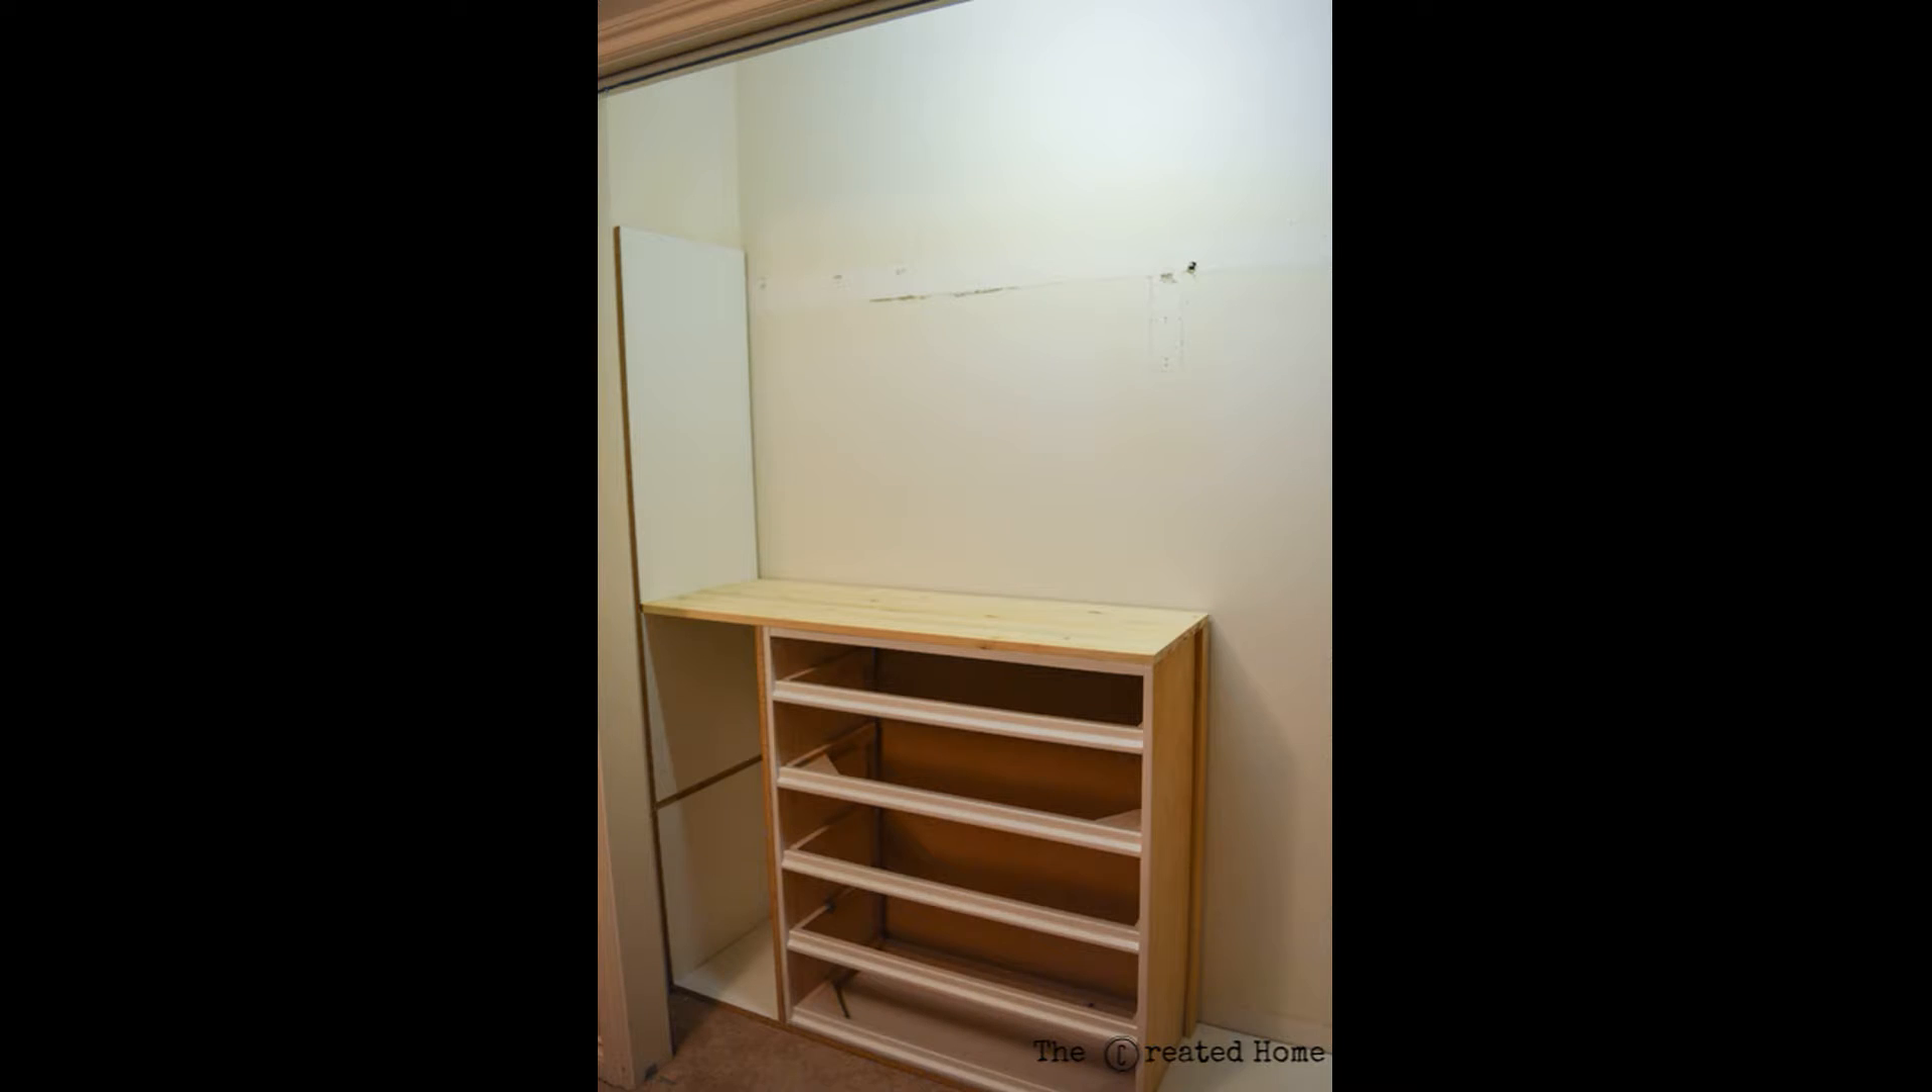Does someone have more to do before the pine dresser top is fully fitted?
No.